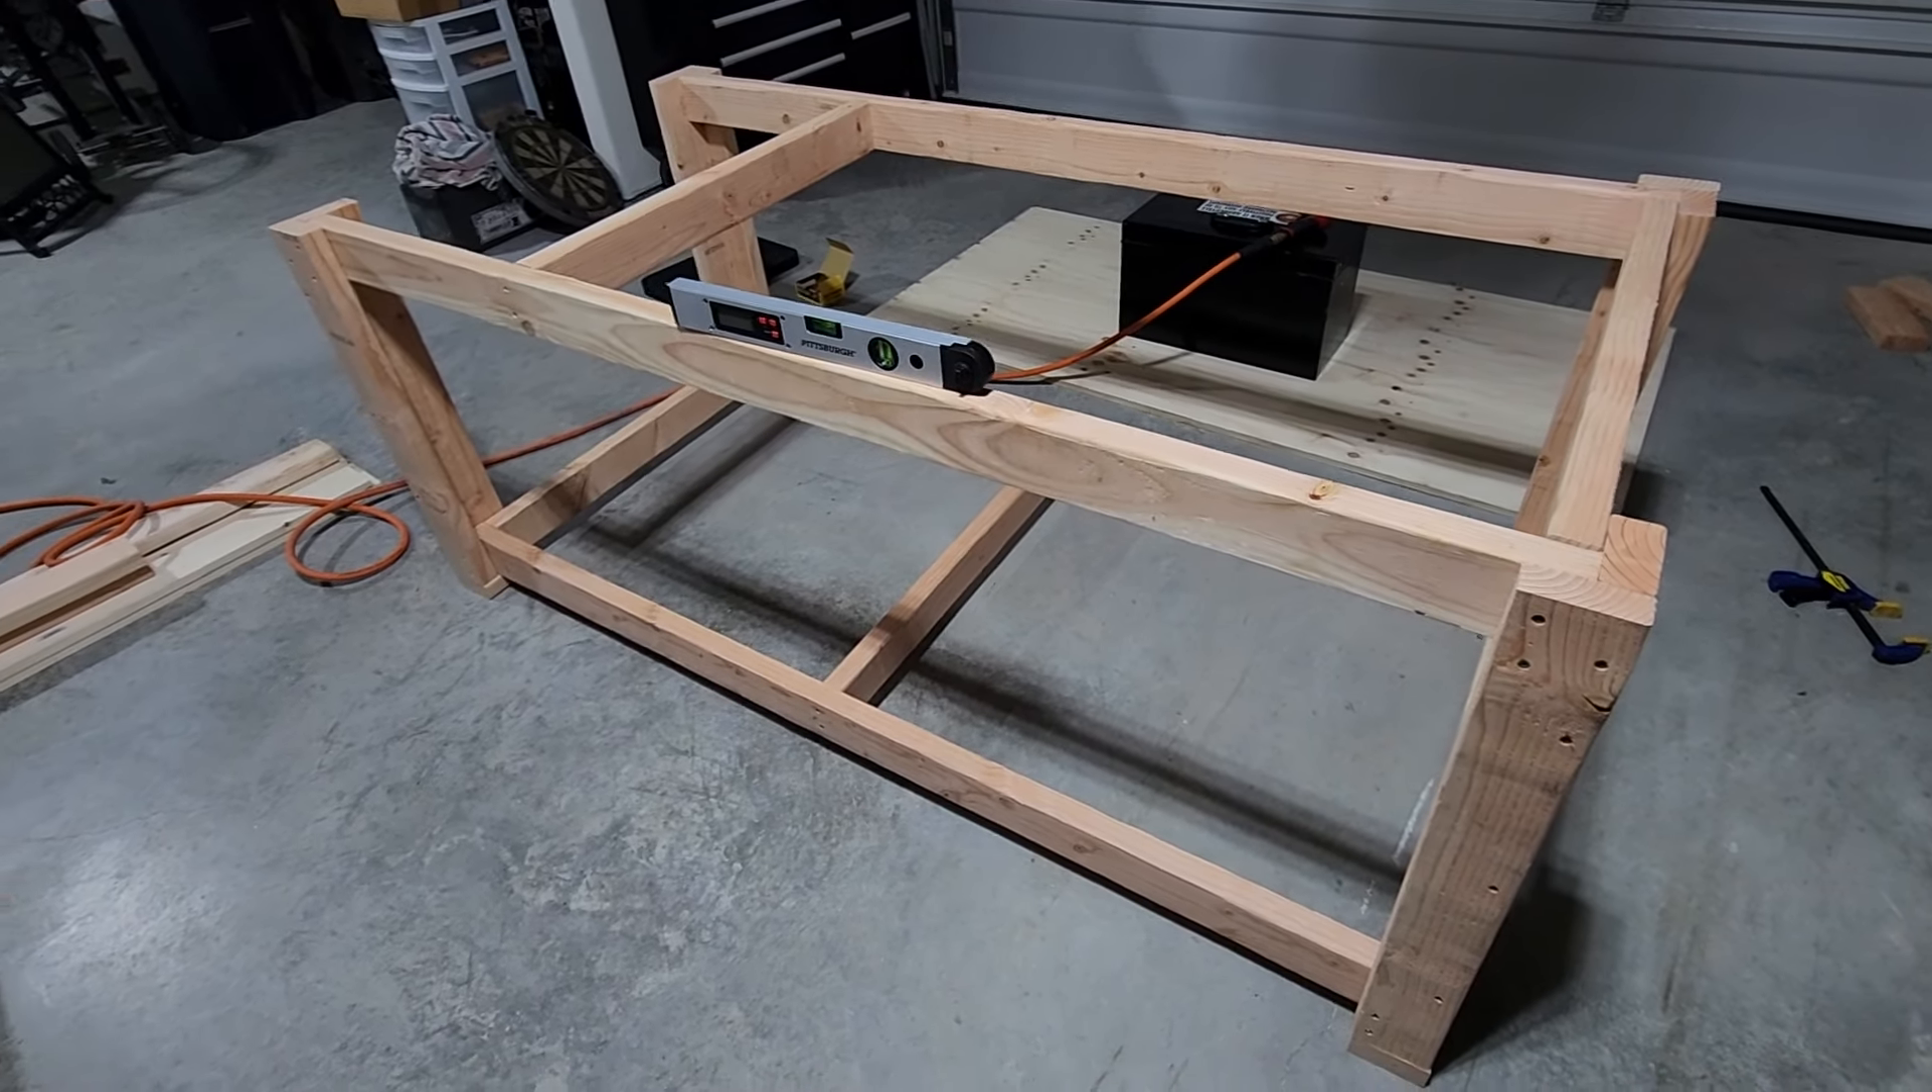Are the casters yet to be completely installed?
Yes.